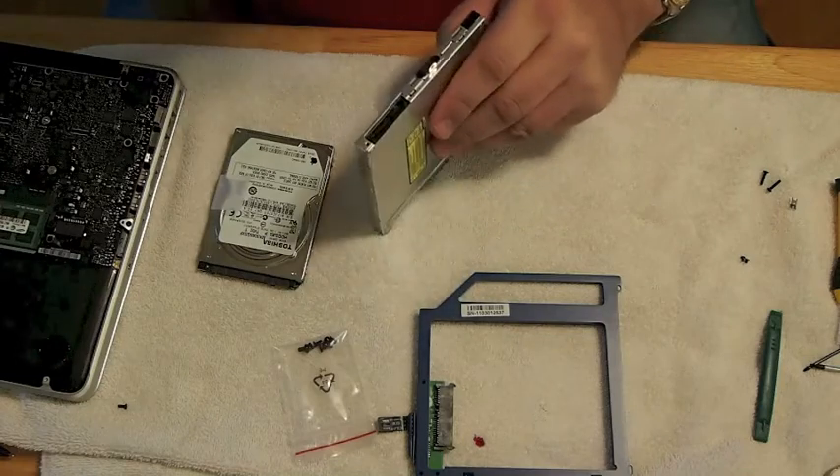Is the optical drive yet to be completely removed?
No.